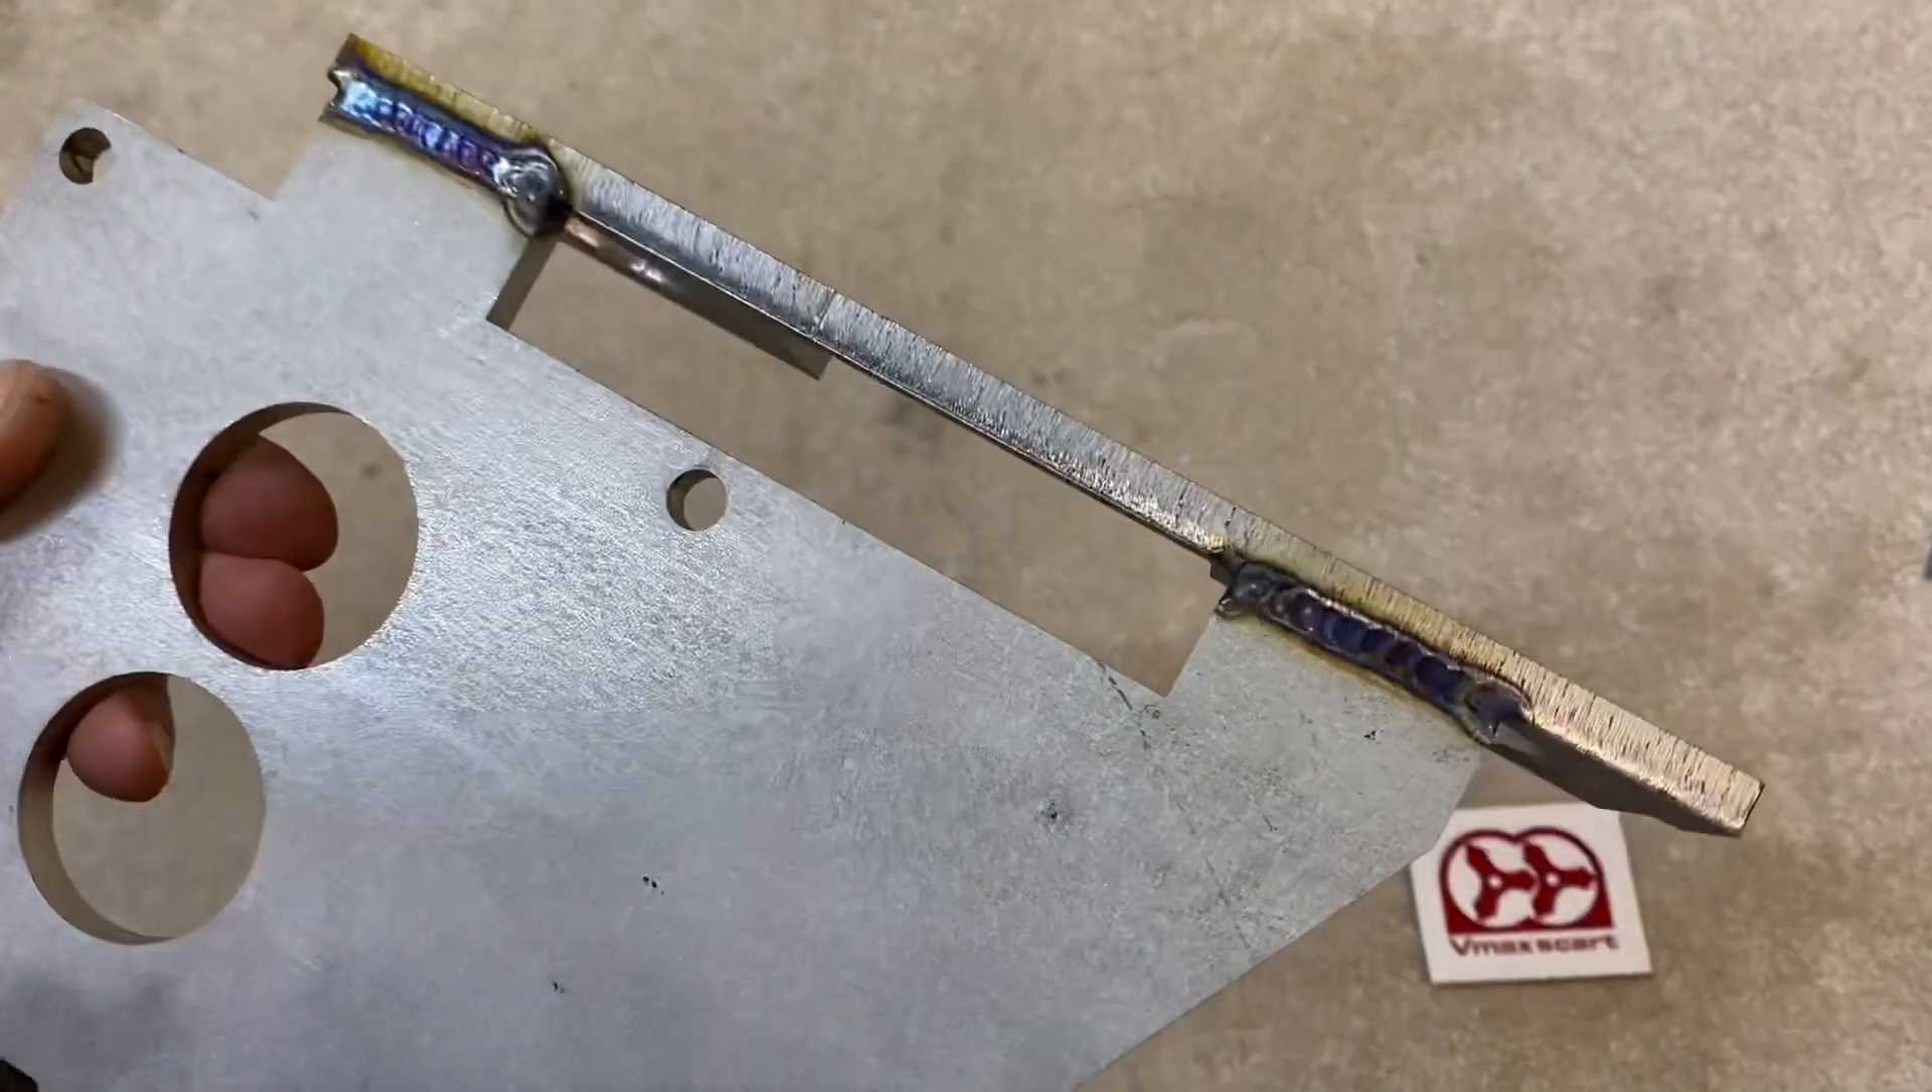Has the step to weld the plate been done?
Yes.